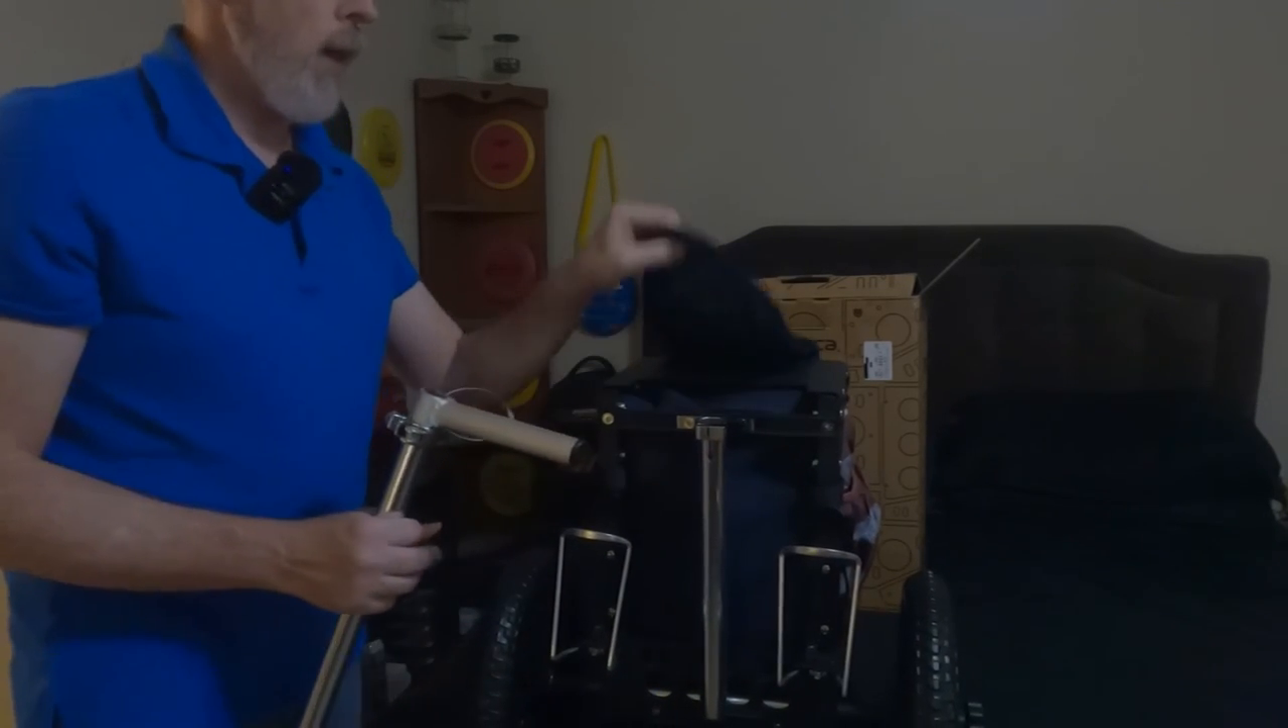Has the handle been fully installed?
No.